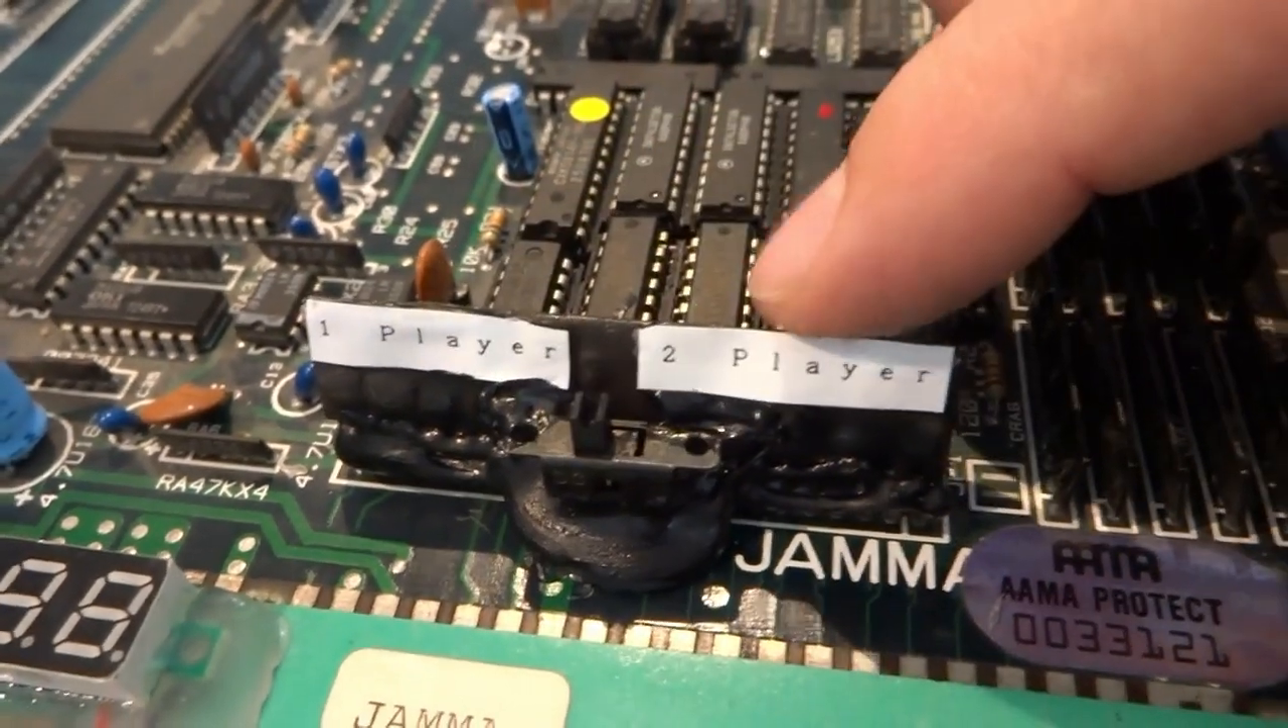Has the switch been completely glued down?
Yes.